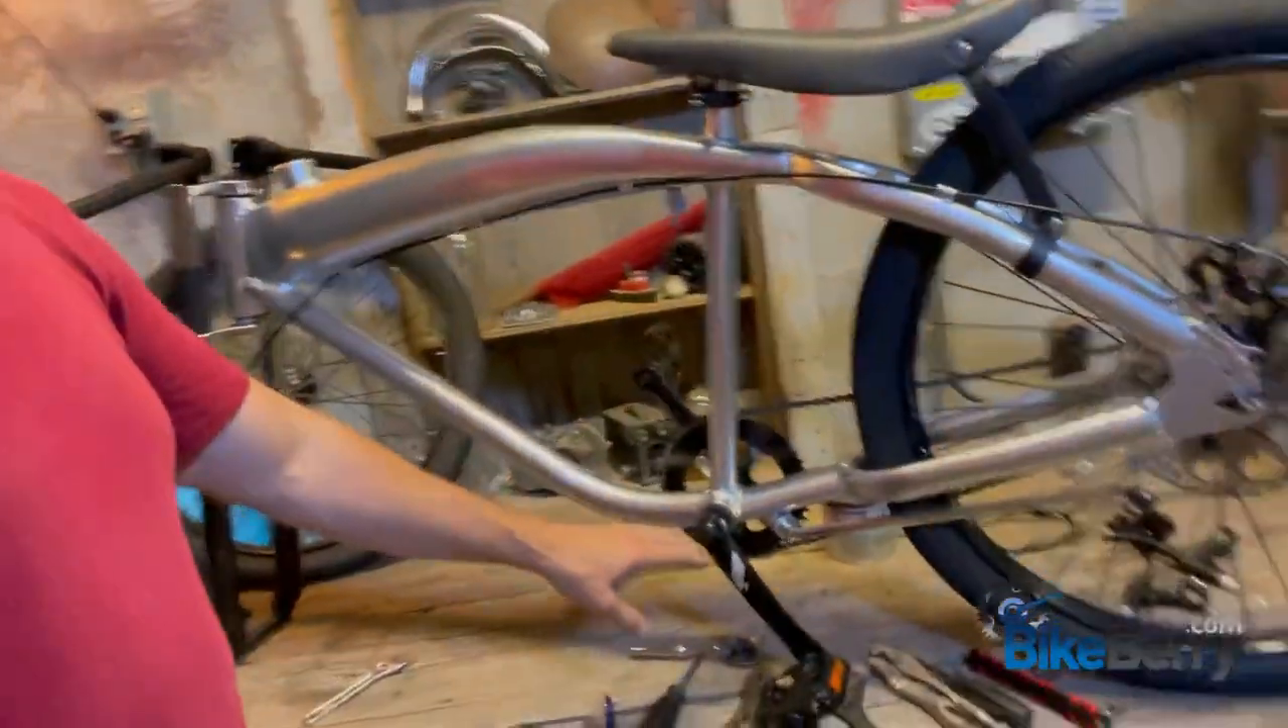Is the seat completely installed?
Yes.